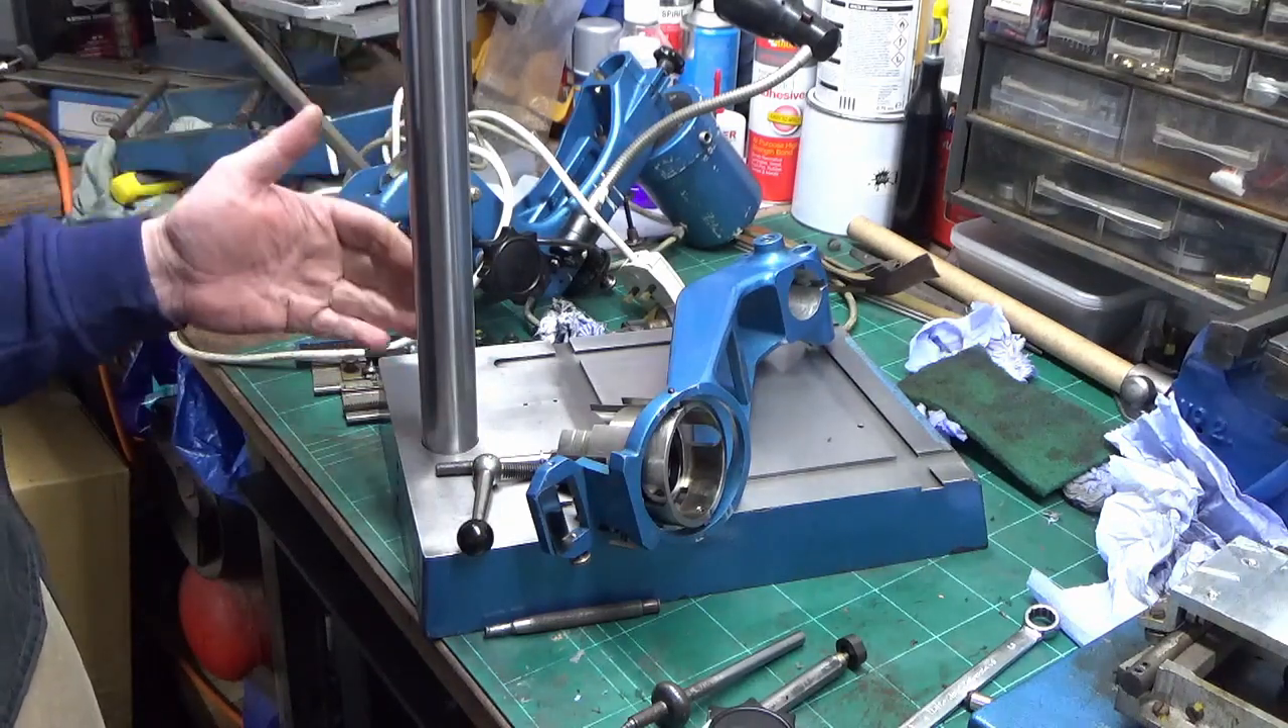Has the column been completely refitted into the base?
Yes.